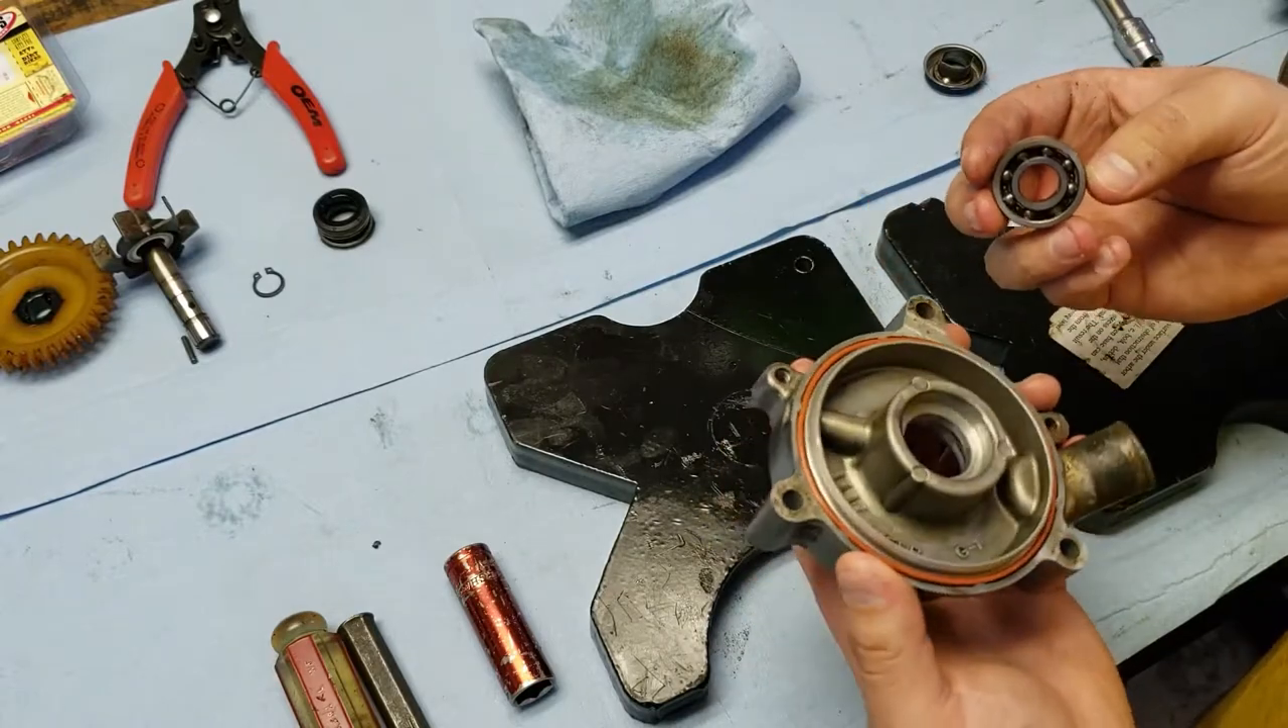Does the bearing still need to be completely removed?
No.